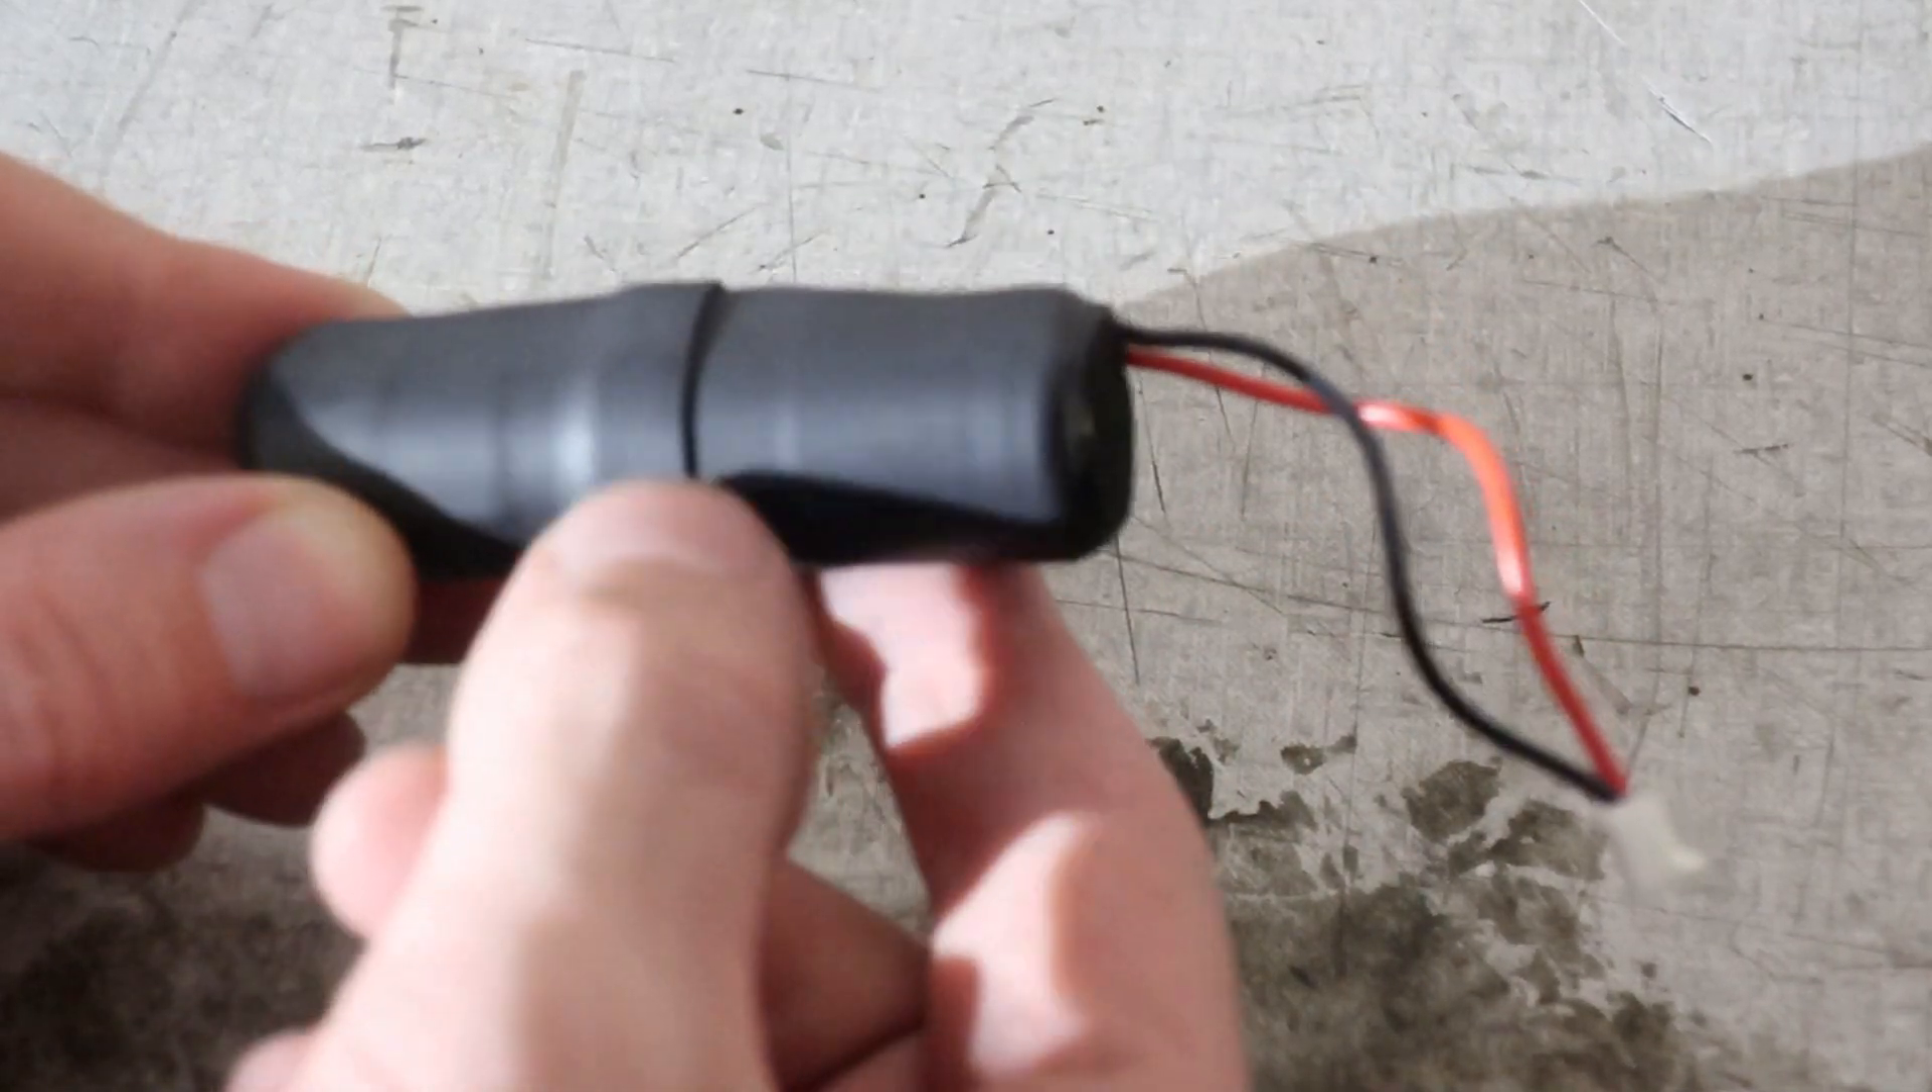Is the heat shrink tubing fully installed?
Yes.